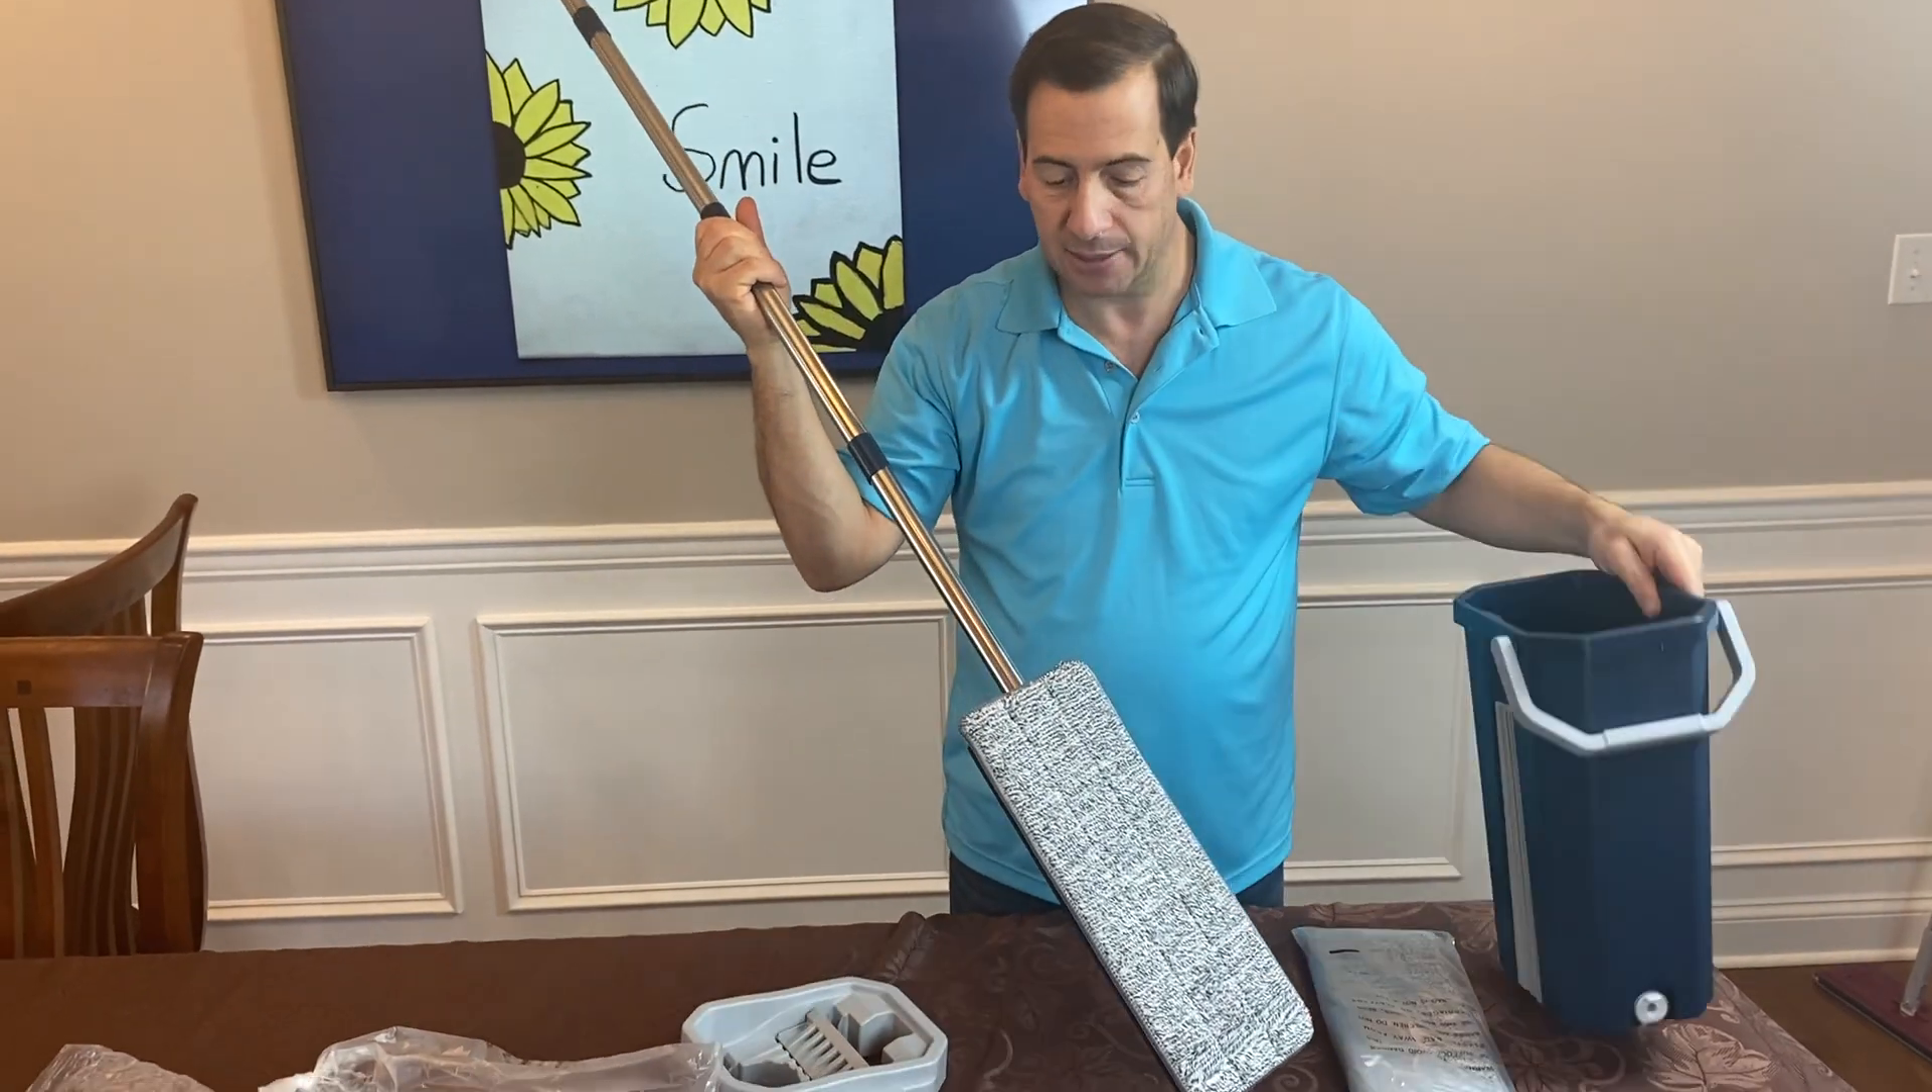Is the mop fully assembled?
Yes.